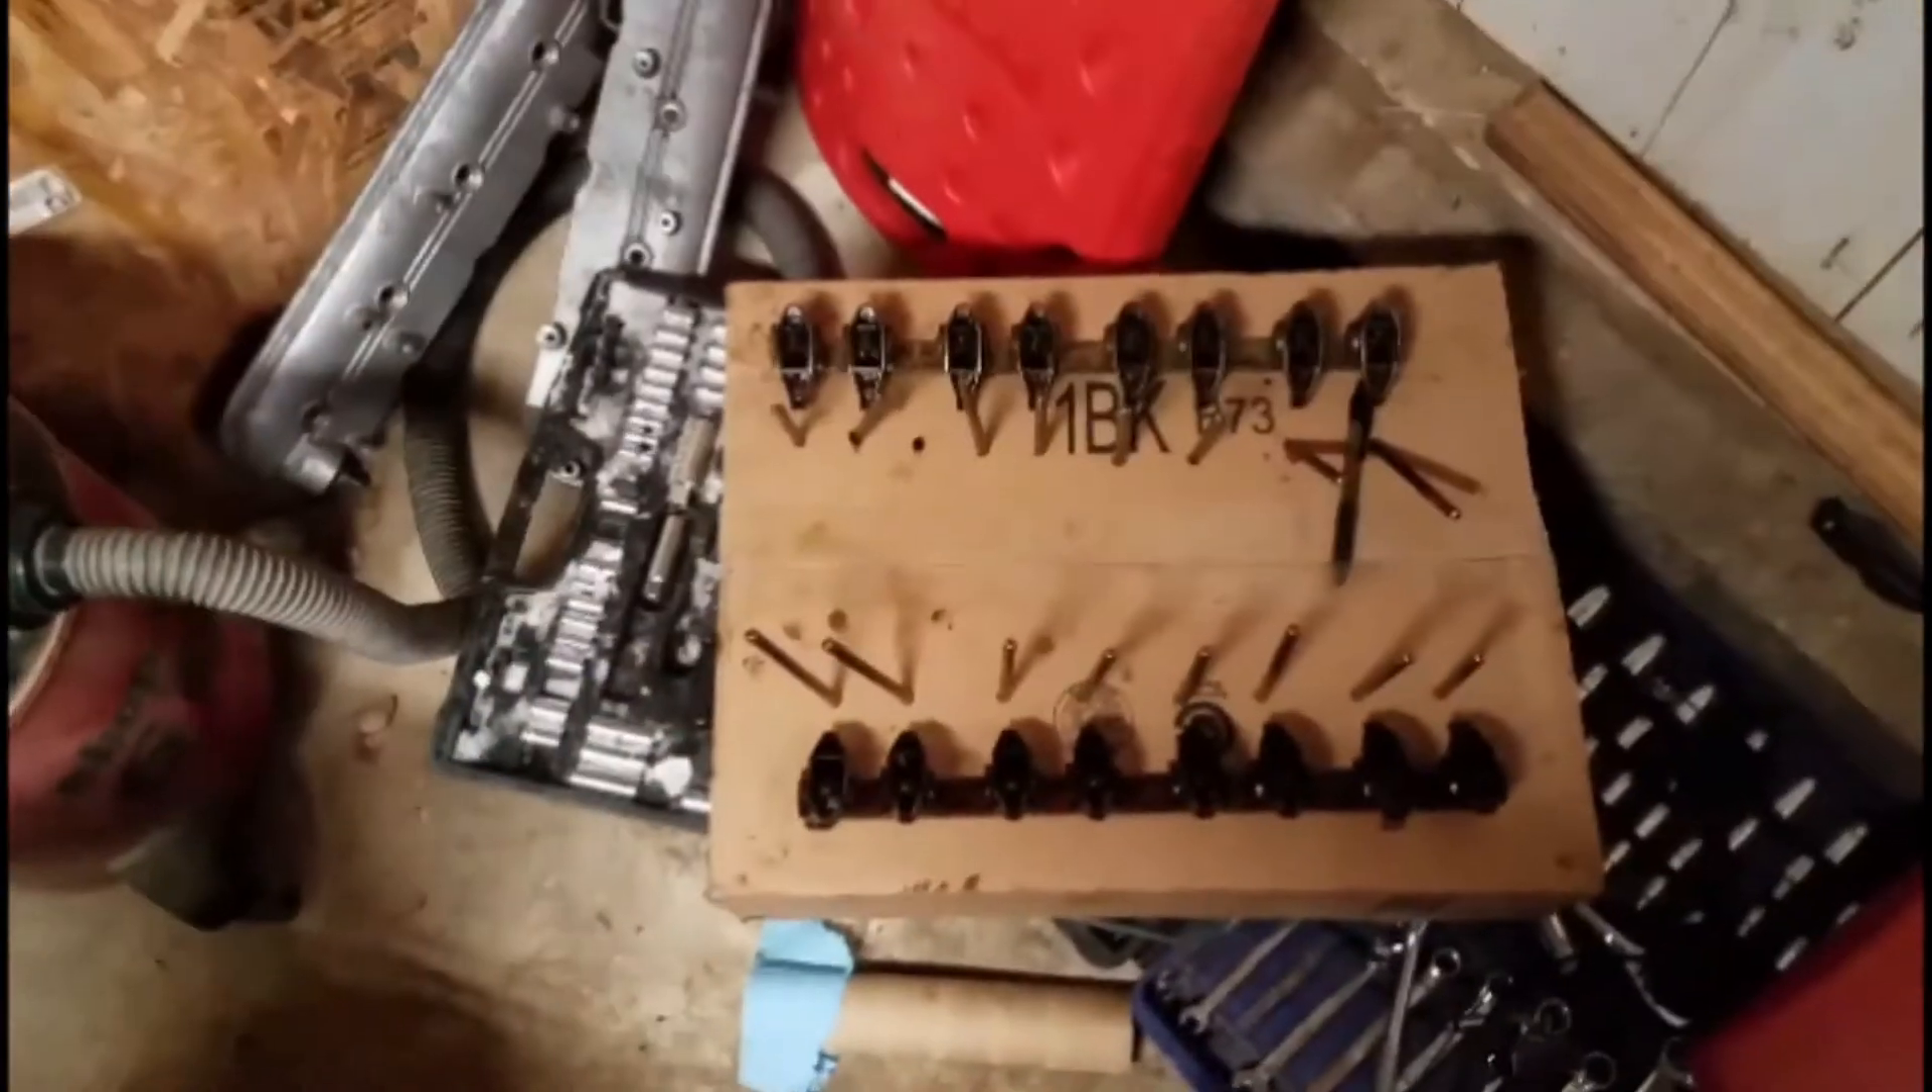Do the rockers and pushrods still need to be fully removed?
No.